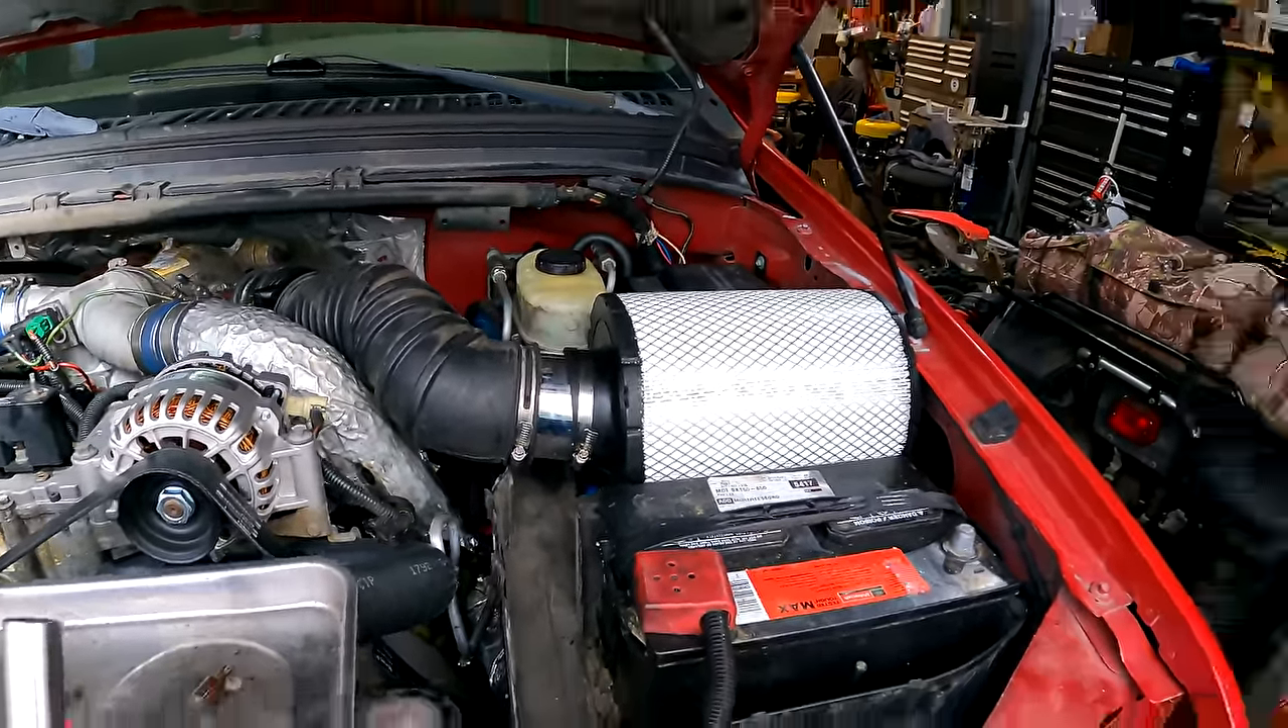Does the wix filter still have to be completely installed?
No.